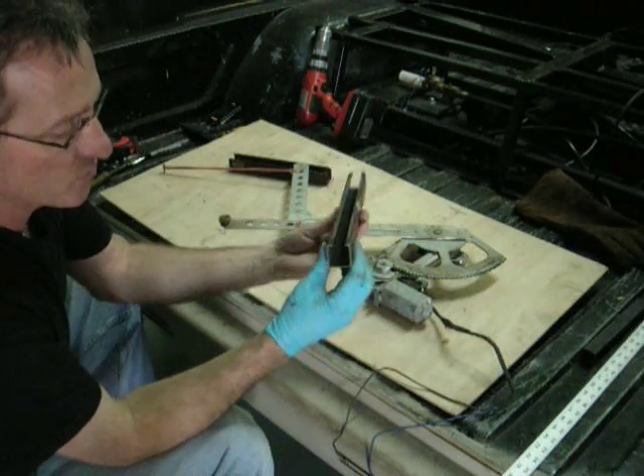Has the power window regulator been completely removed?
Yes.